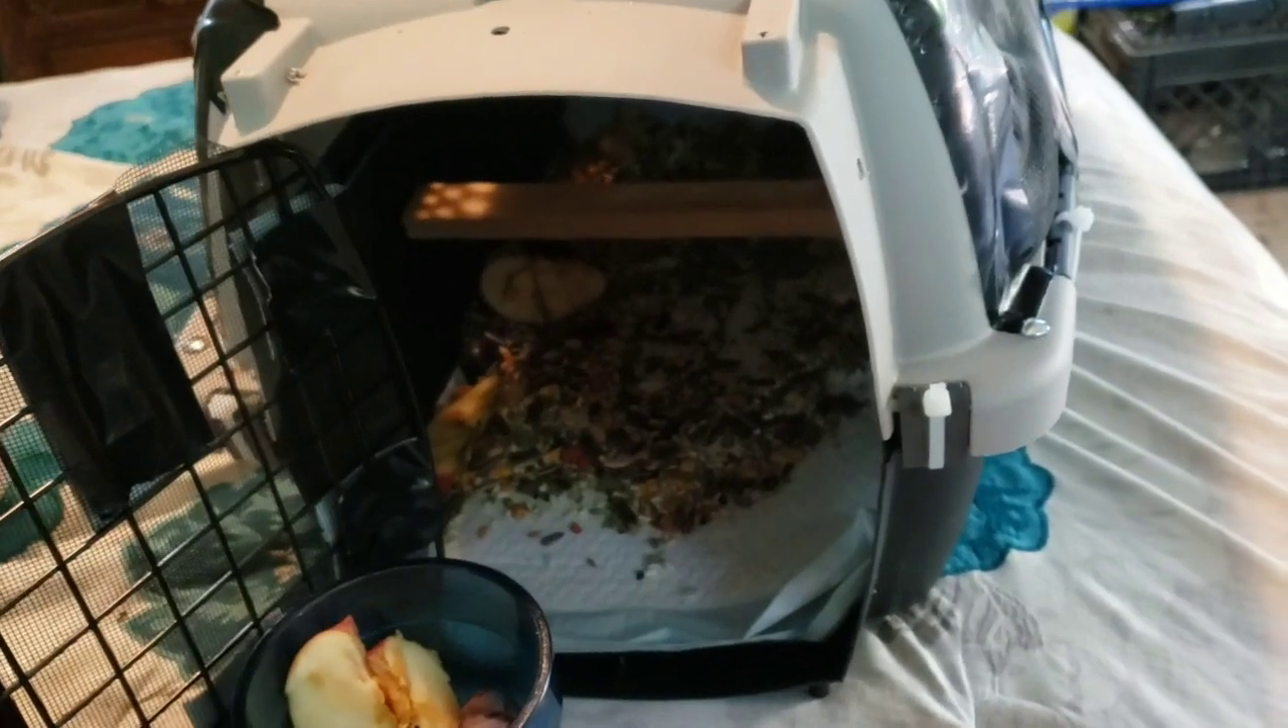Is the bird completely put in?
No.